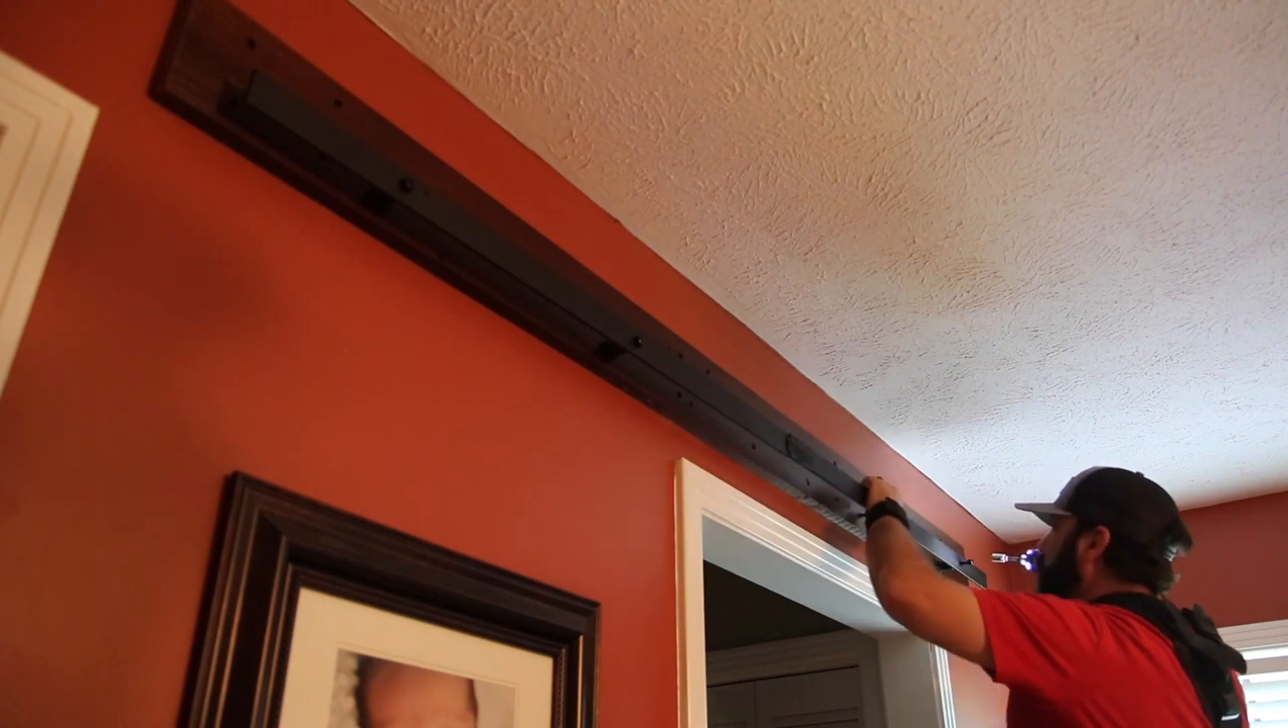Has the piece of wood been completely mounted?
Yes.